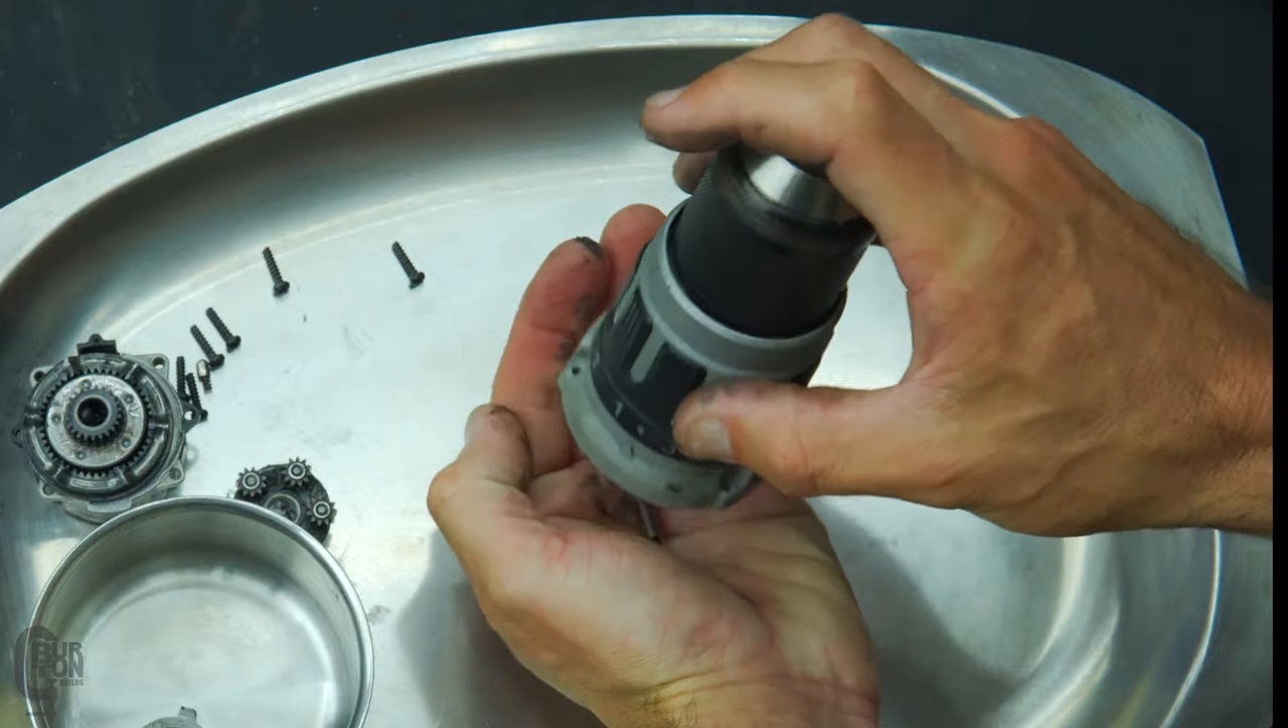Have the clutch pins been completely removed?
No.